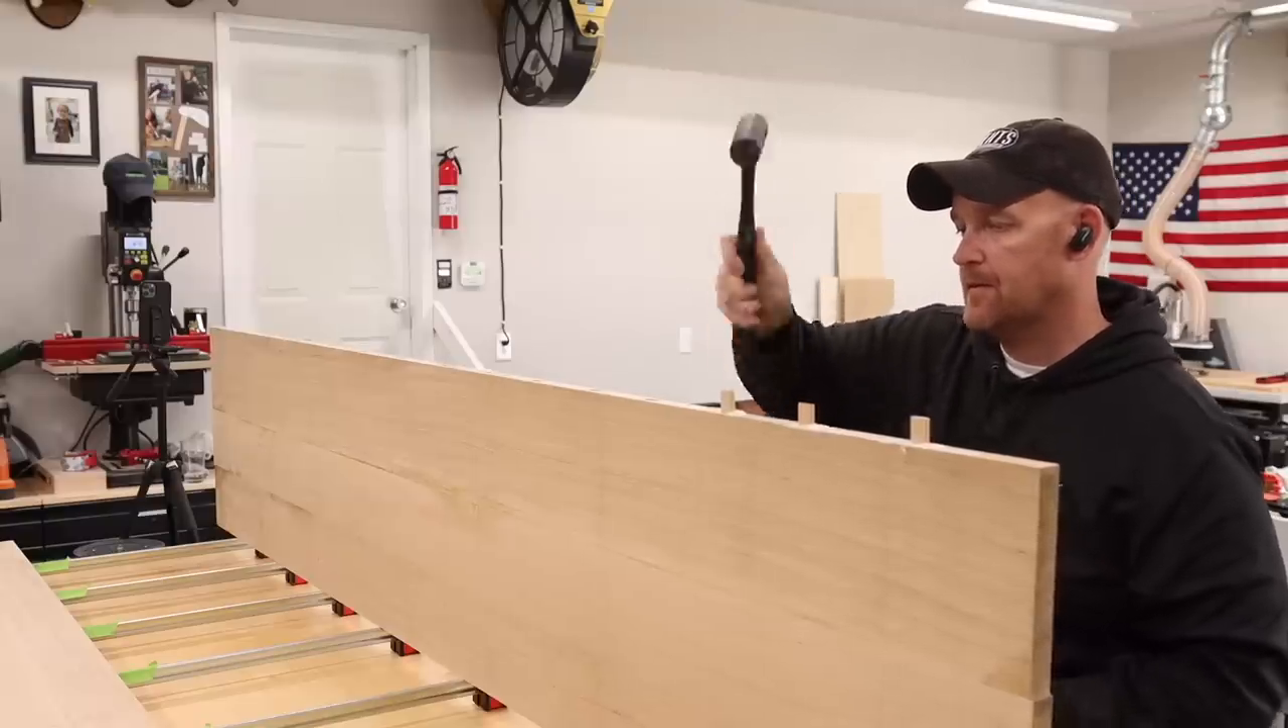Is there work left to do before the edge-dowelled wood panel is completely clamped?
Yes.